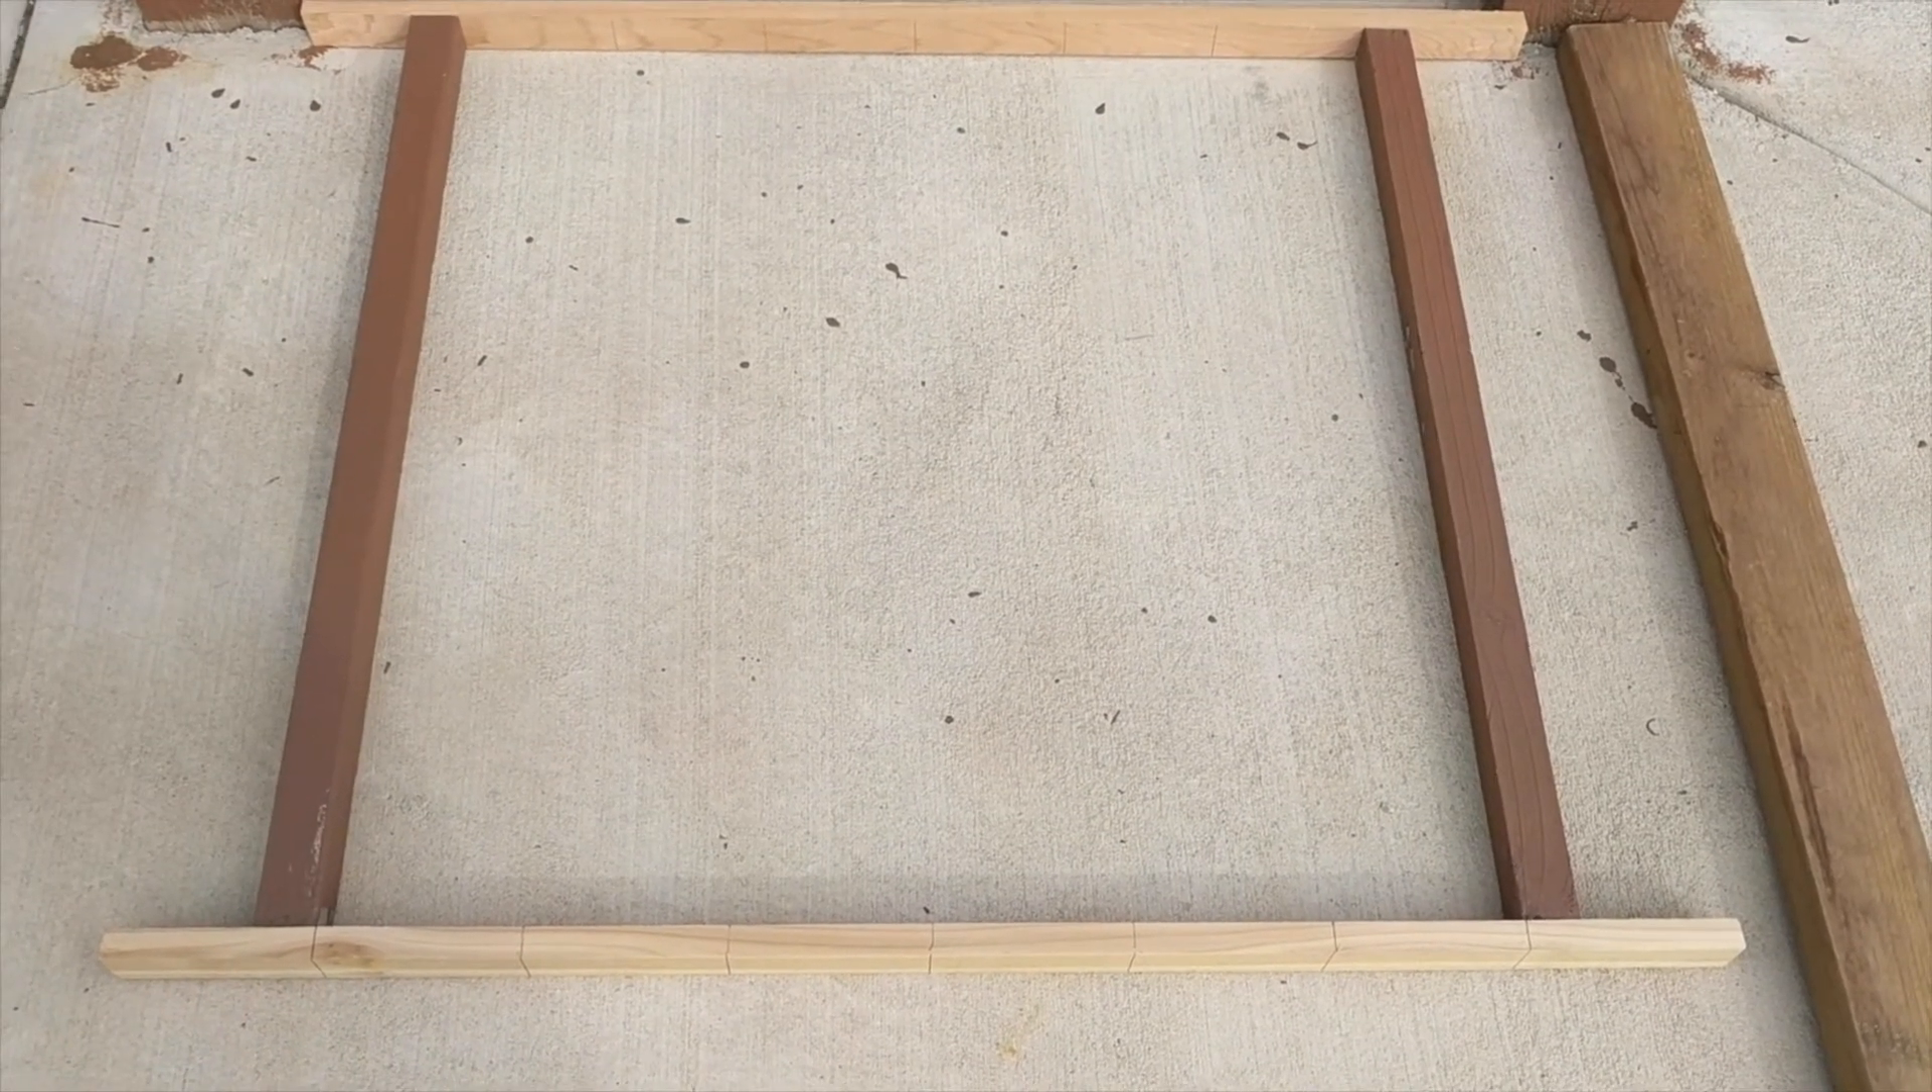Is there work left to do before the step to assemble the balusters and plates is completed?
Yes.